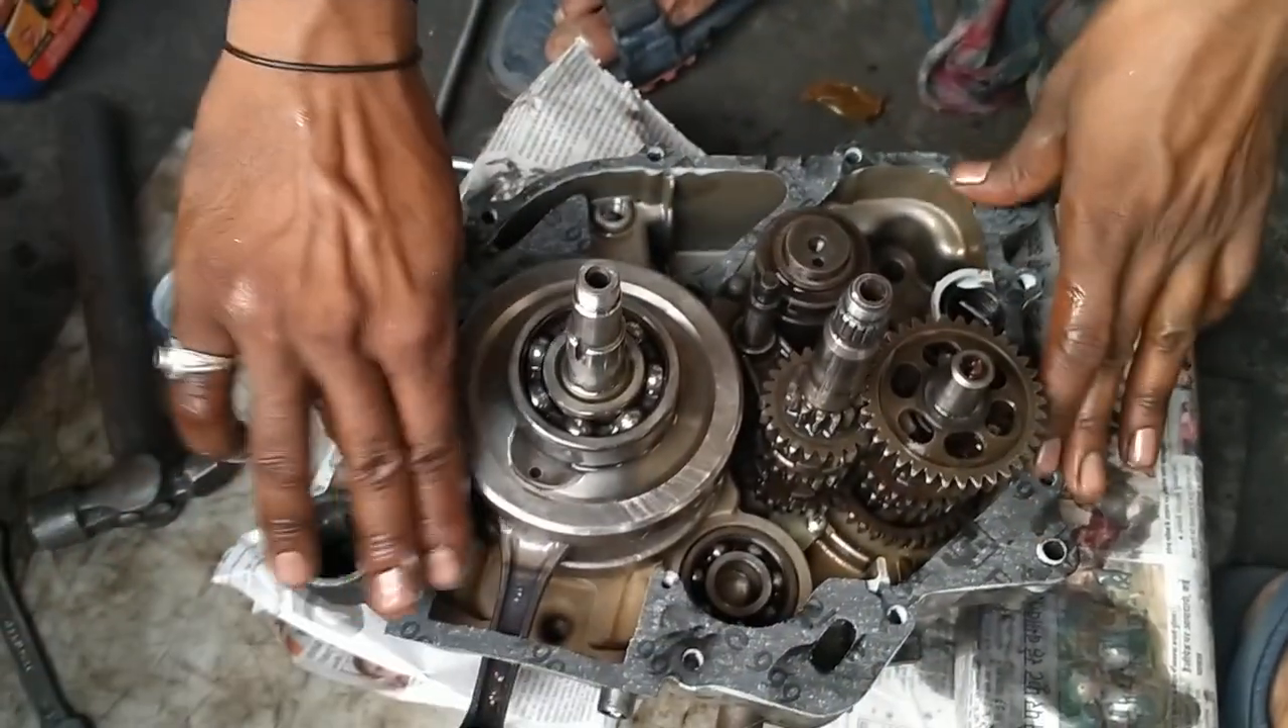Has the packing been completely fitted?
Yes.